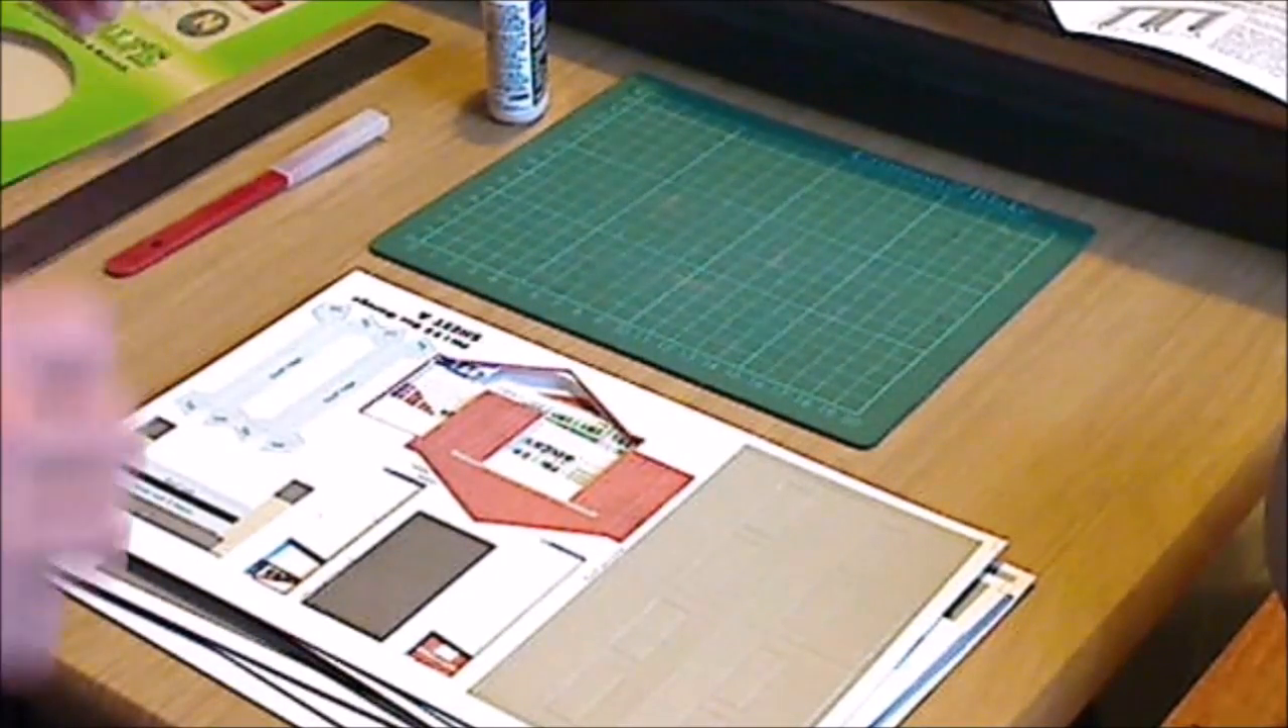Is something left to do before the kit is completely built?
Yes.